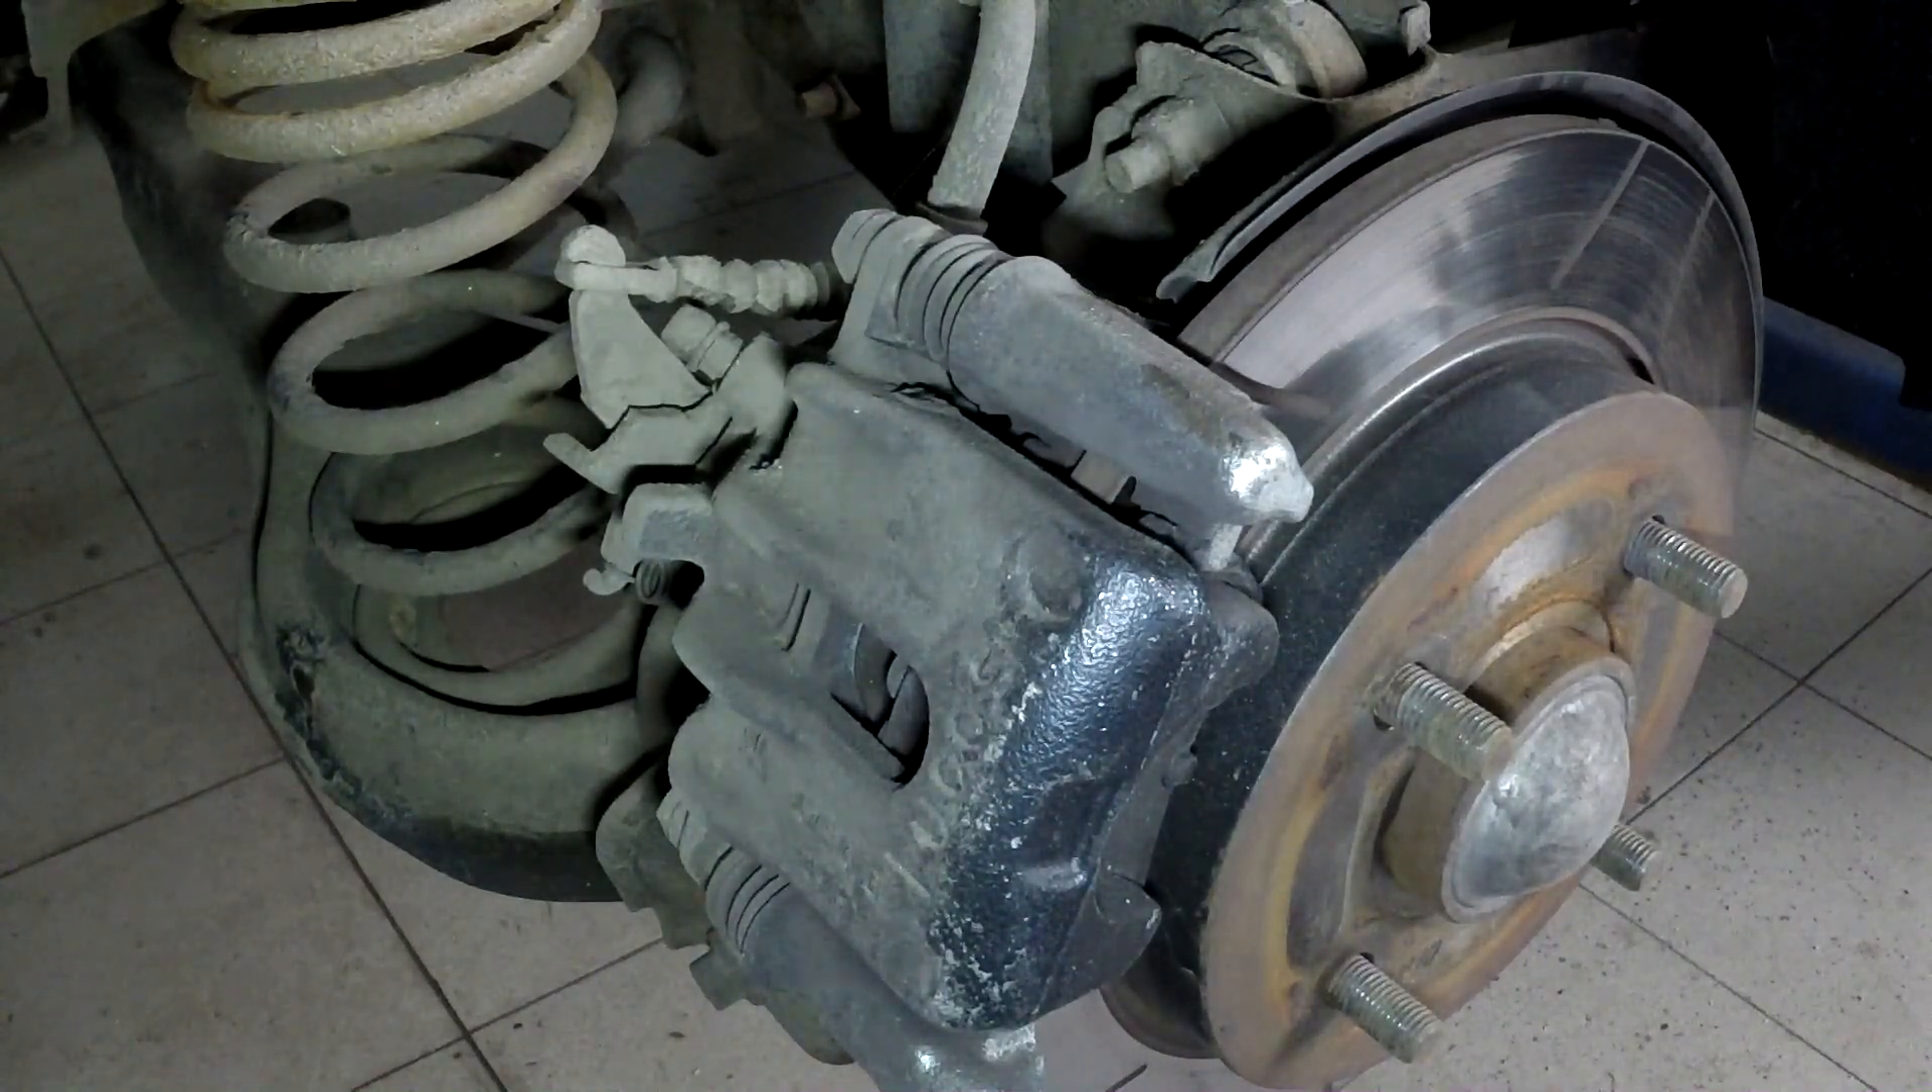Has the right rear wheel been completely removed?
Yes.